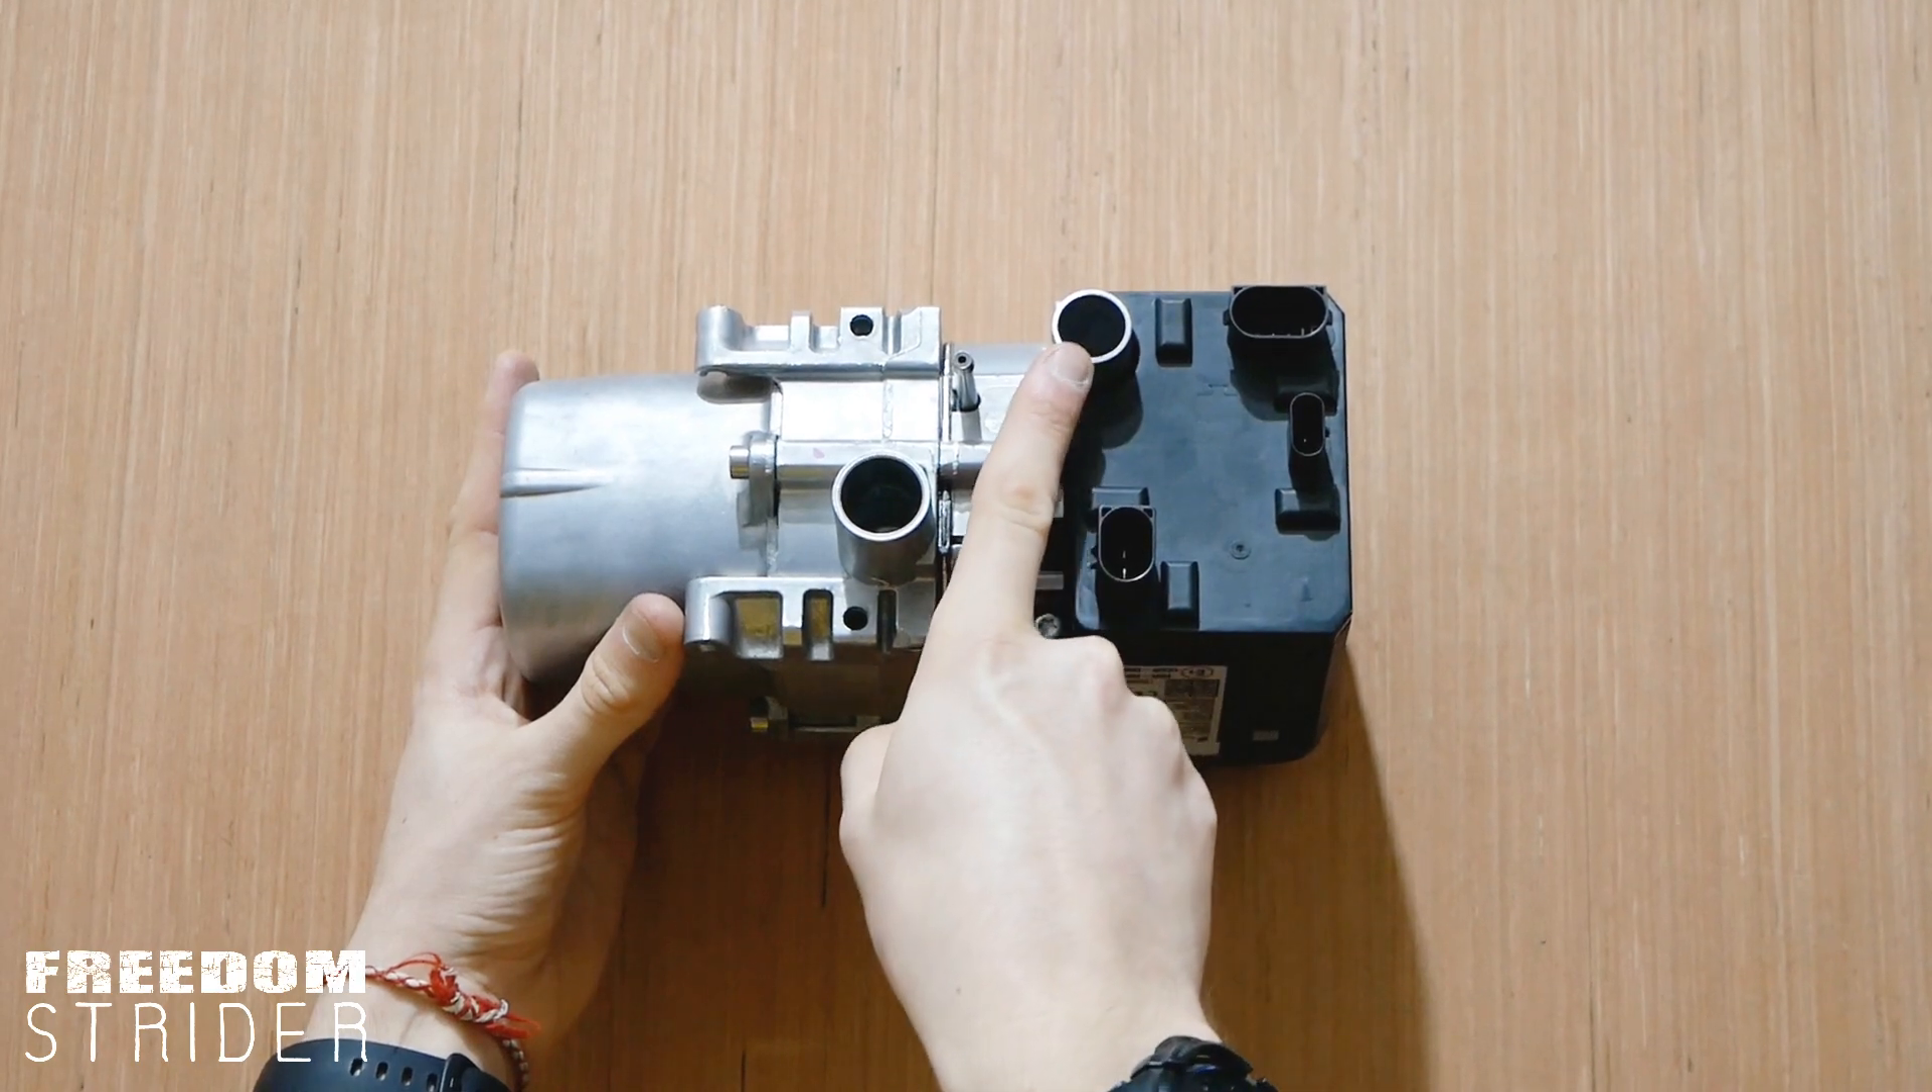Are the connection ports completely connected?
No.